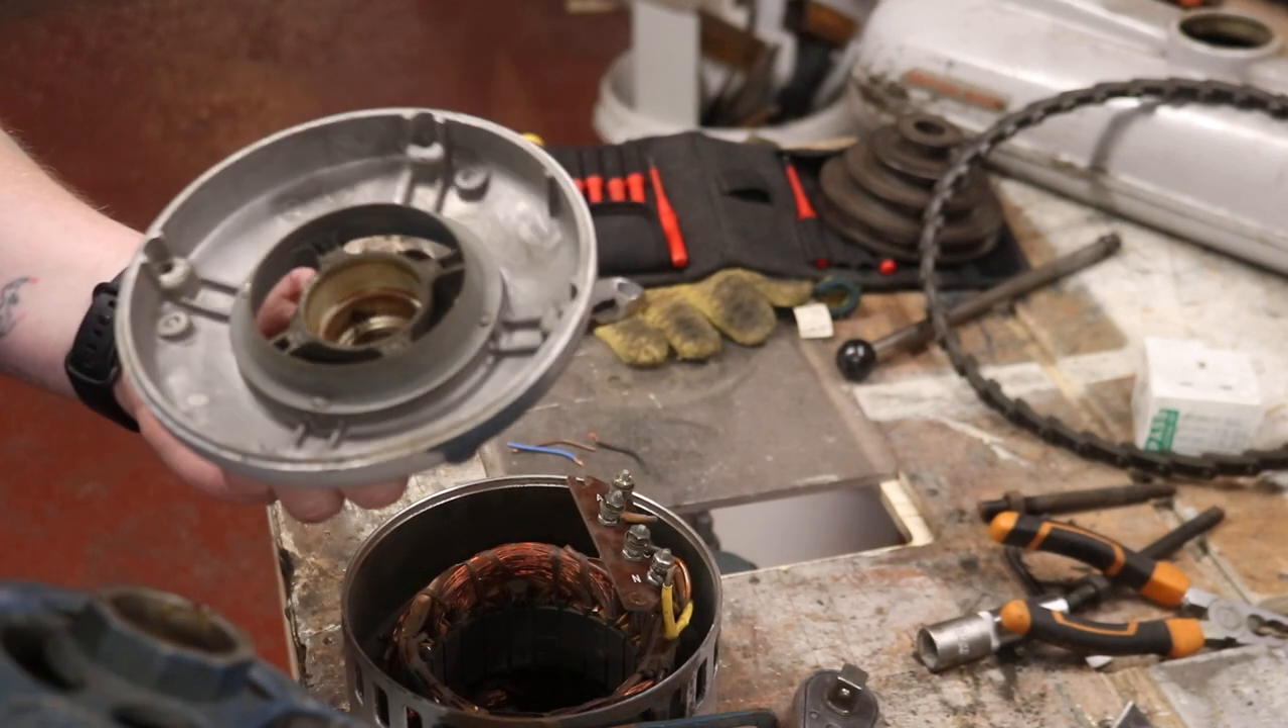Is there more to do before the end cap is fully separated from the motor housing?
No.